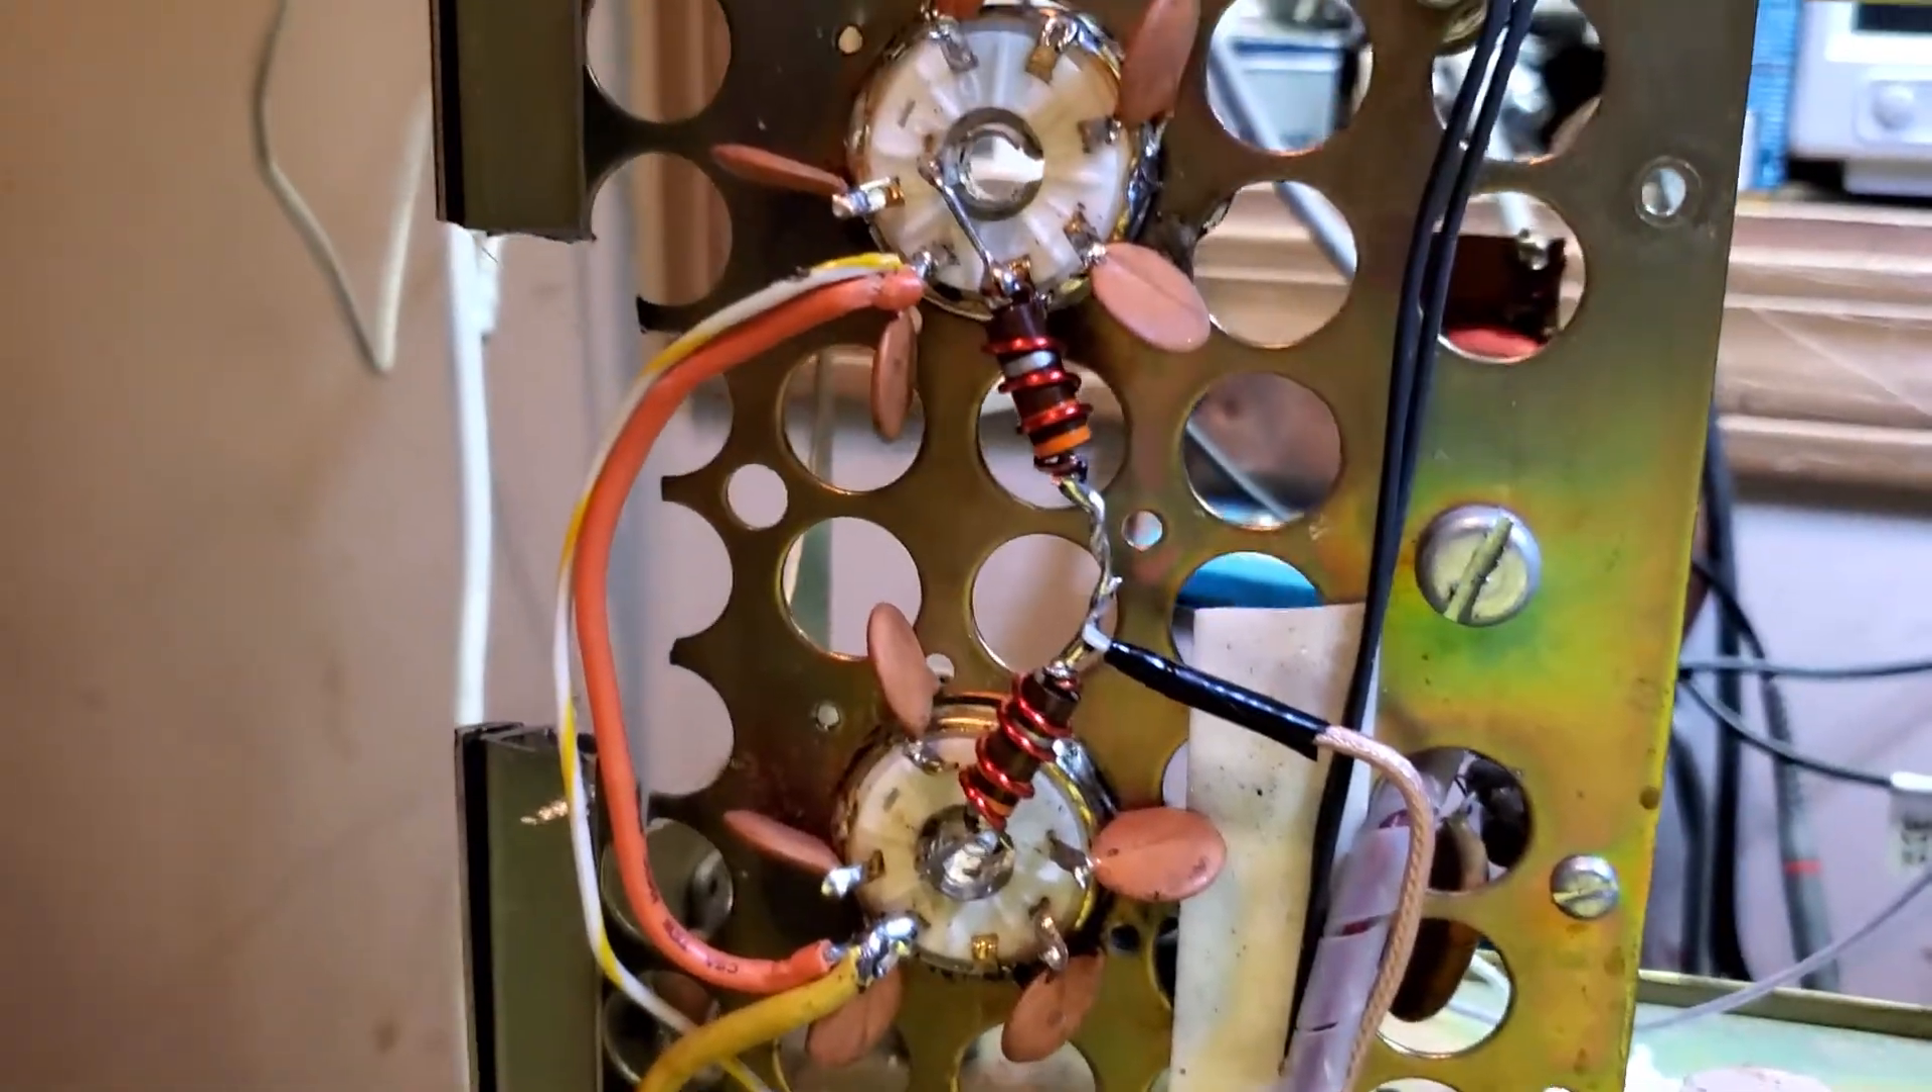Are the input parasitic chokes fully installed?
Yes.